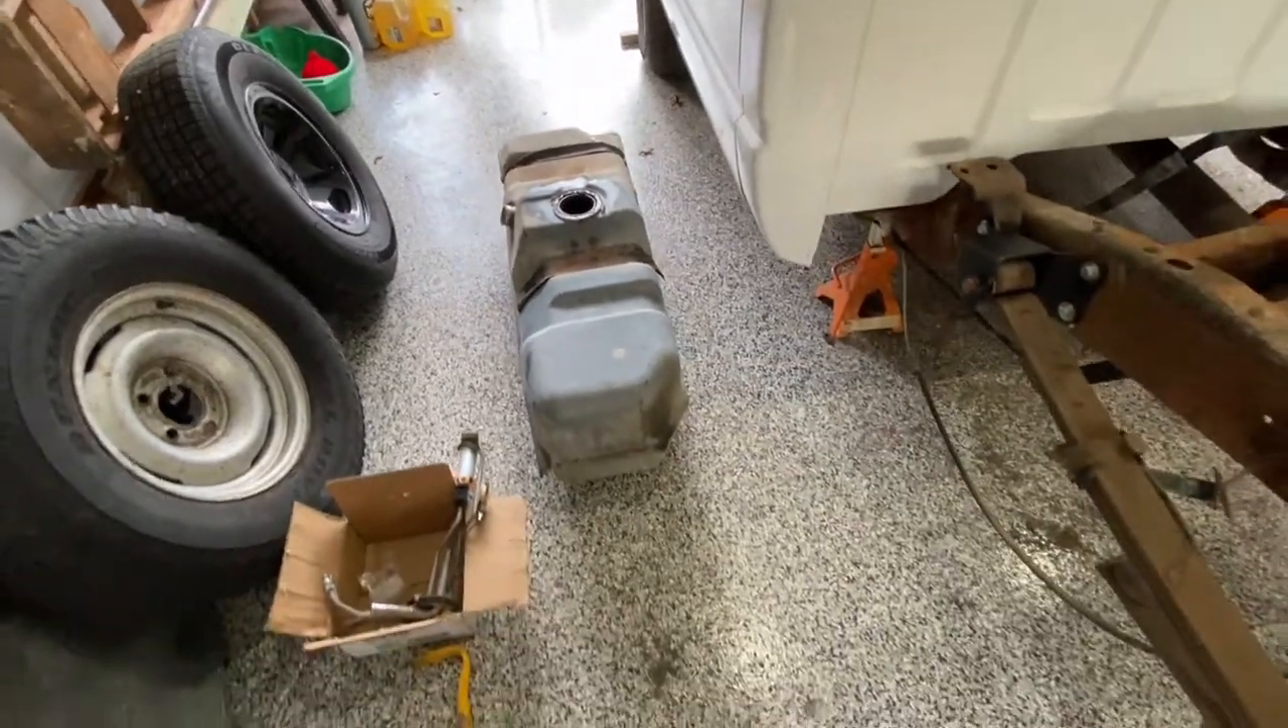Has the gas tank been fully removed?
Yes.